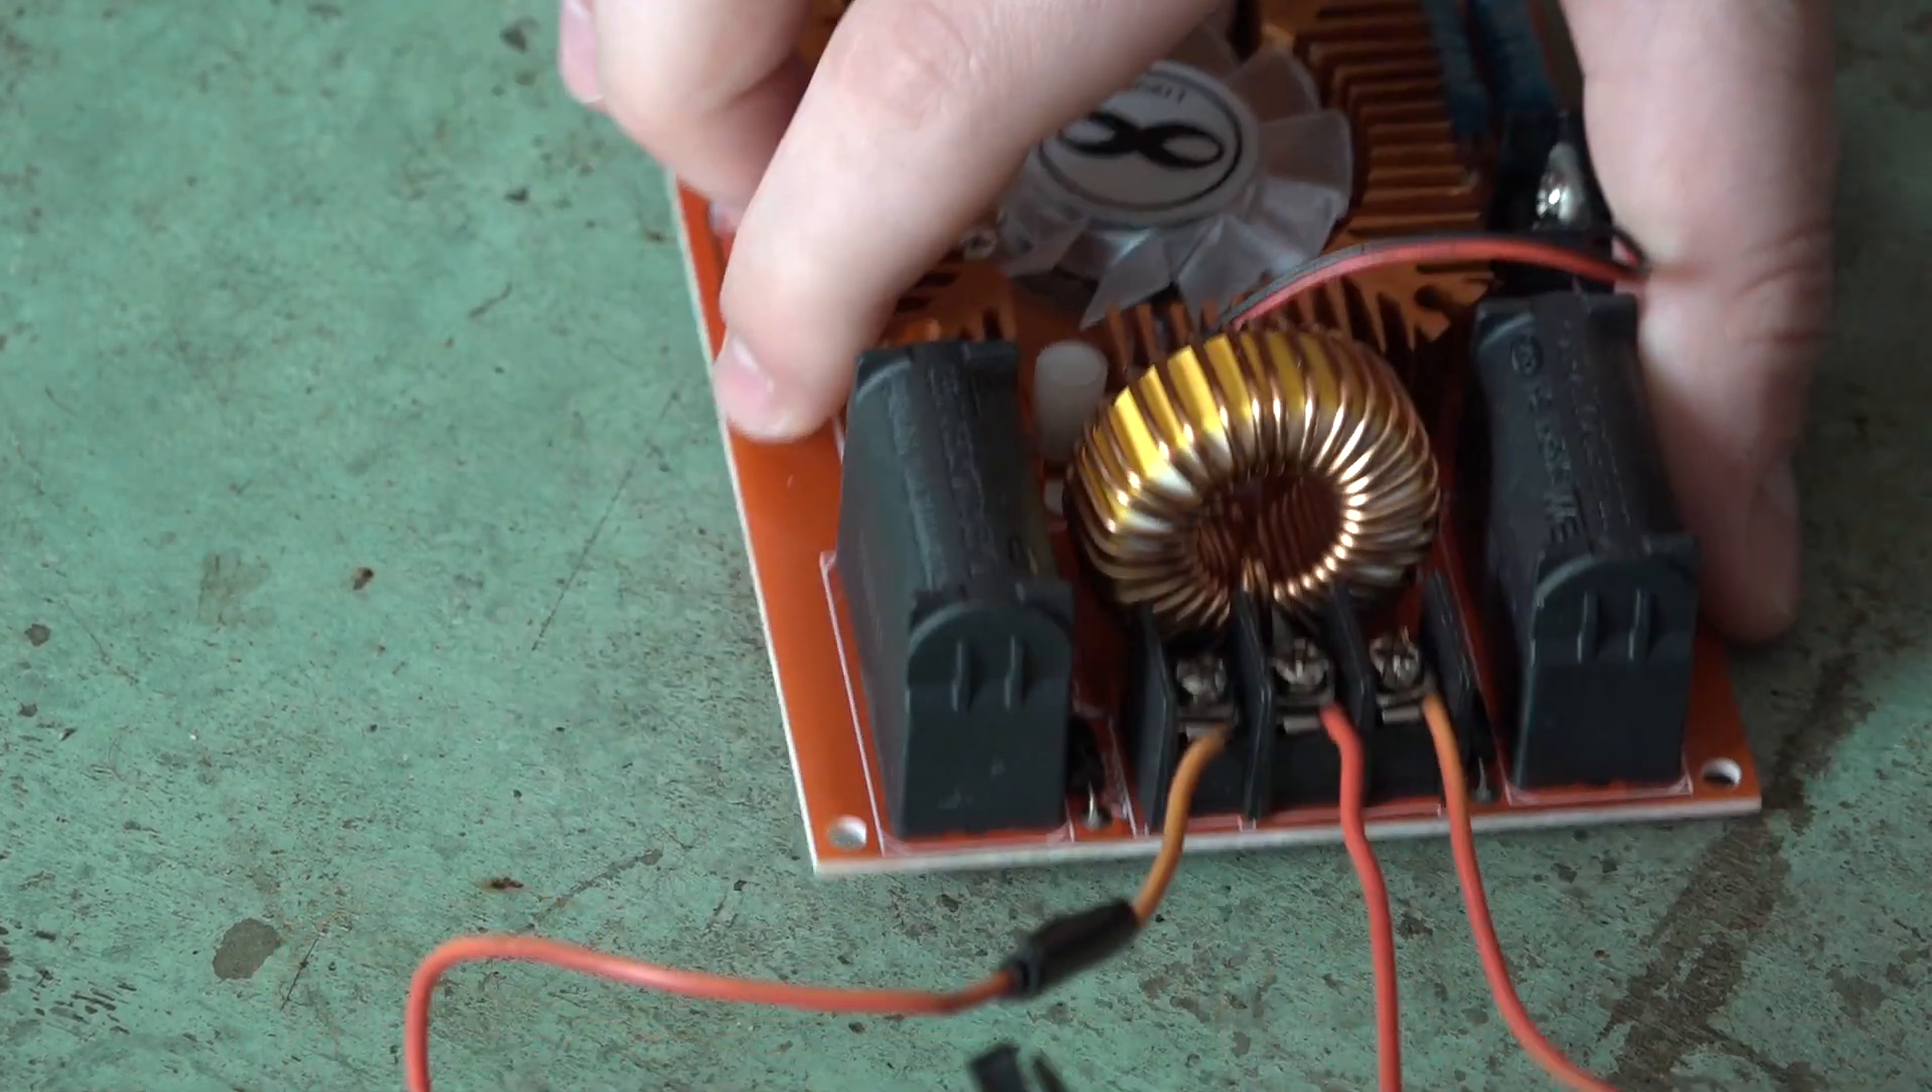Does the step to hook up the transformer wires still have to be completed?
No.